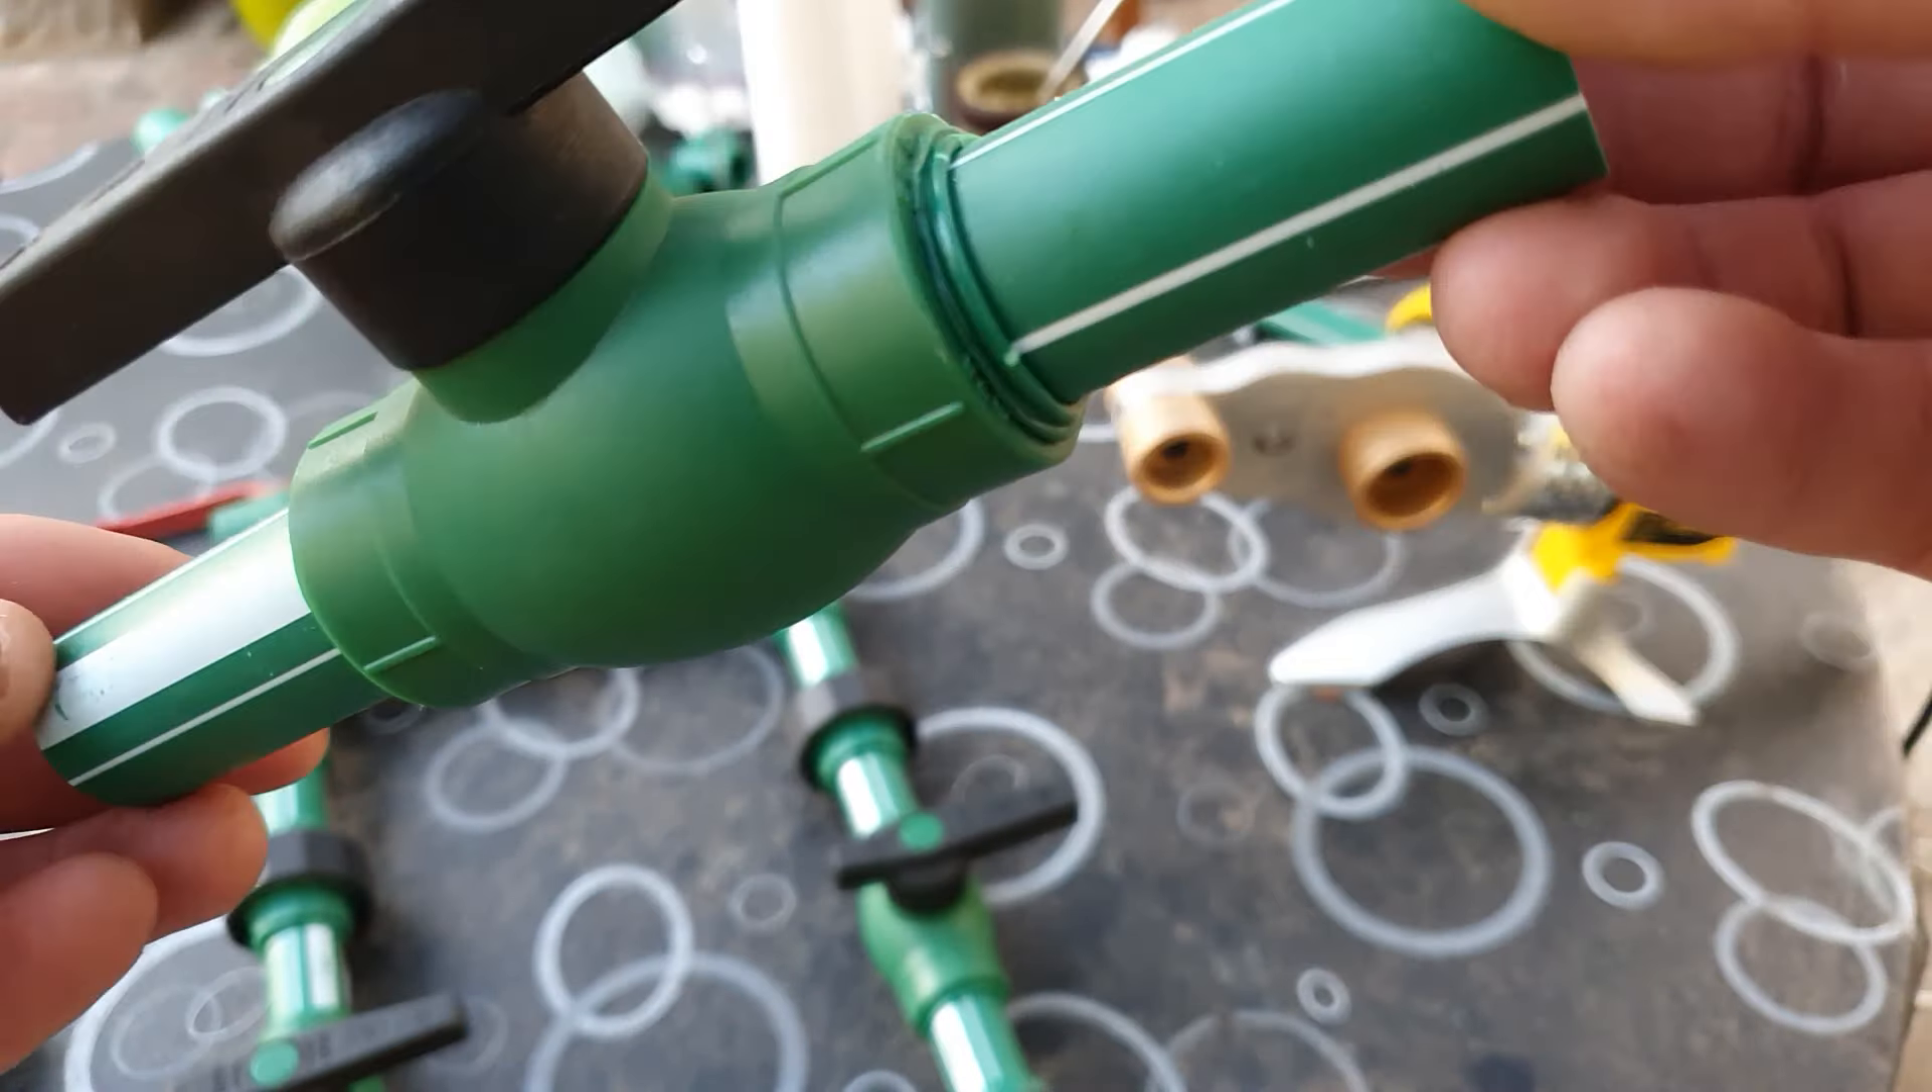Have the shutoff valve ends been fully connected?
Yes.